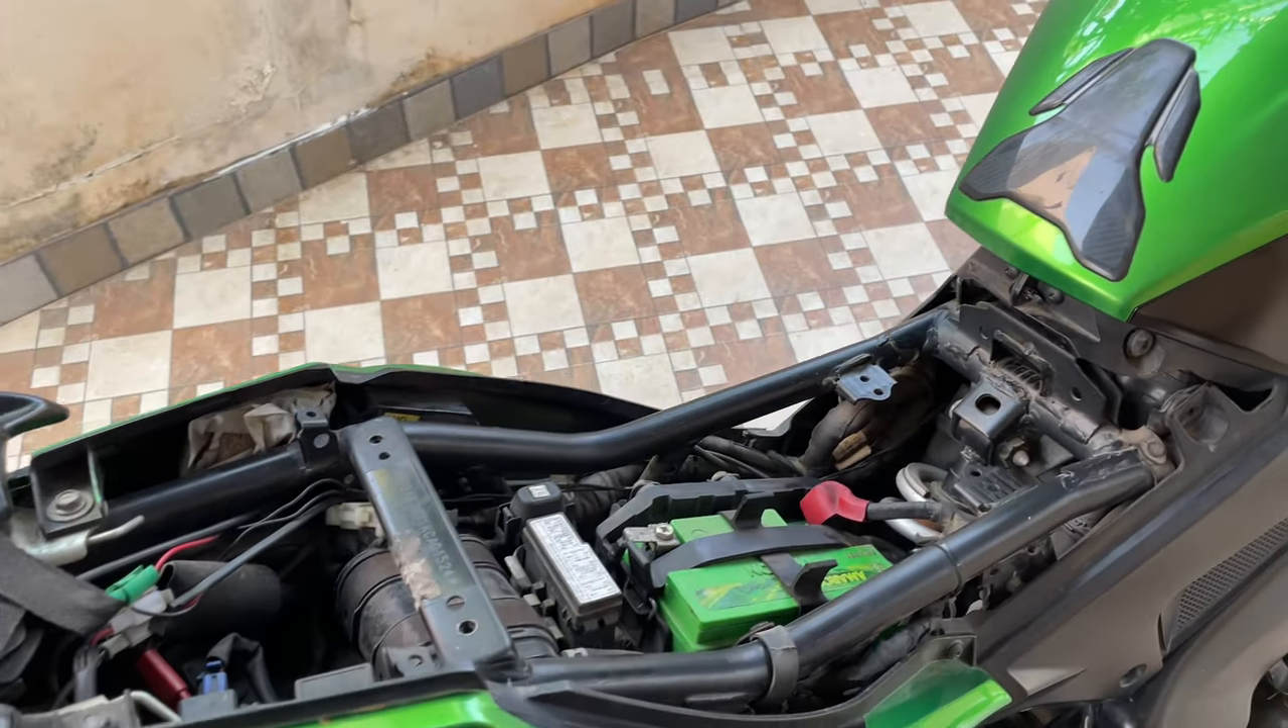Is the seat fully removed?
Yes.